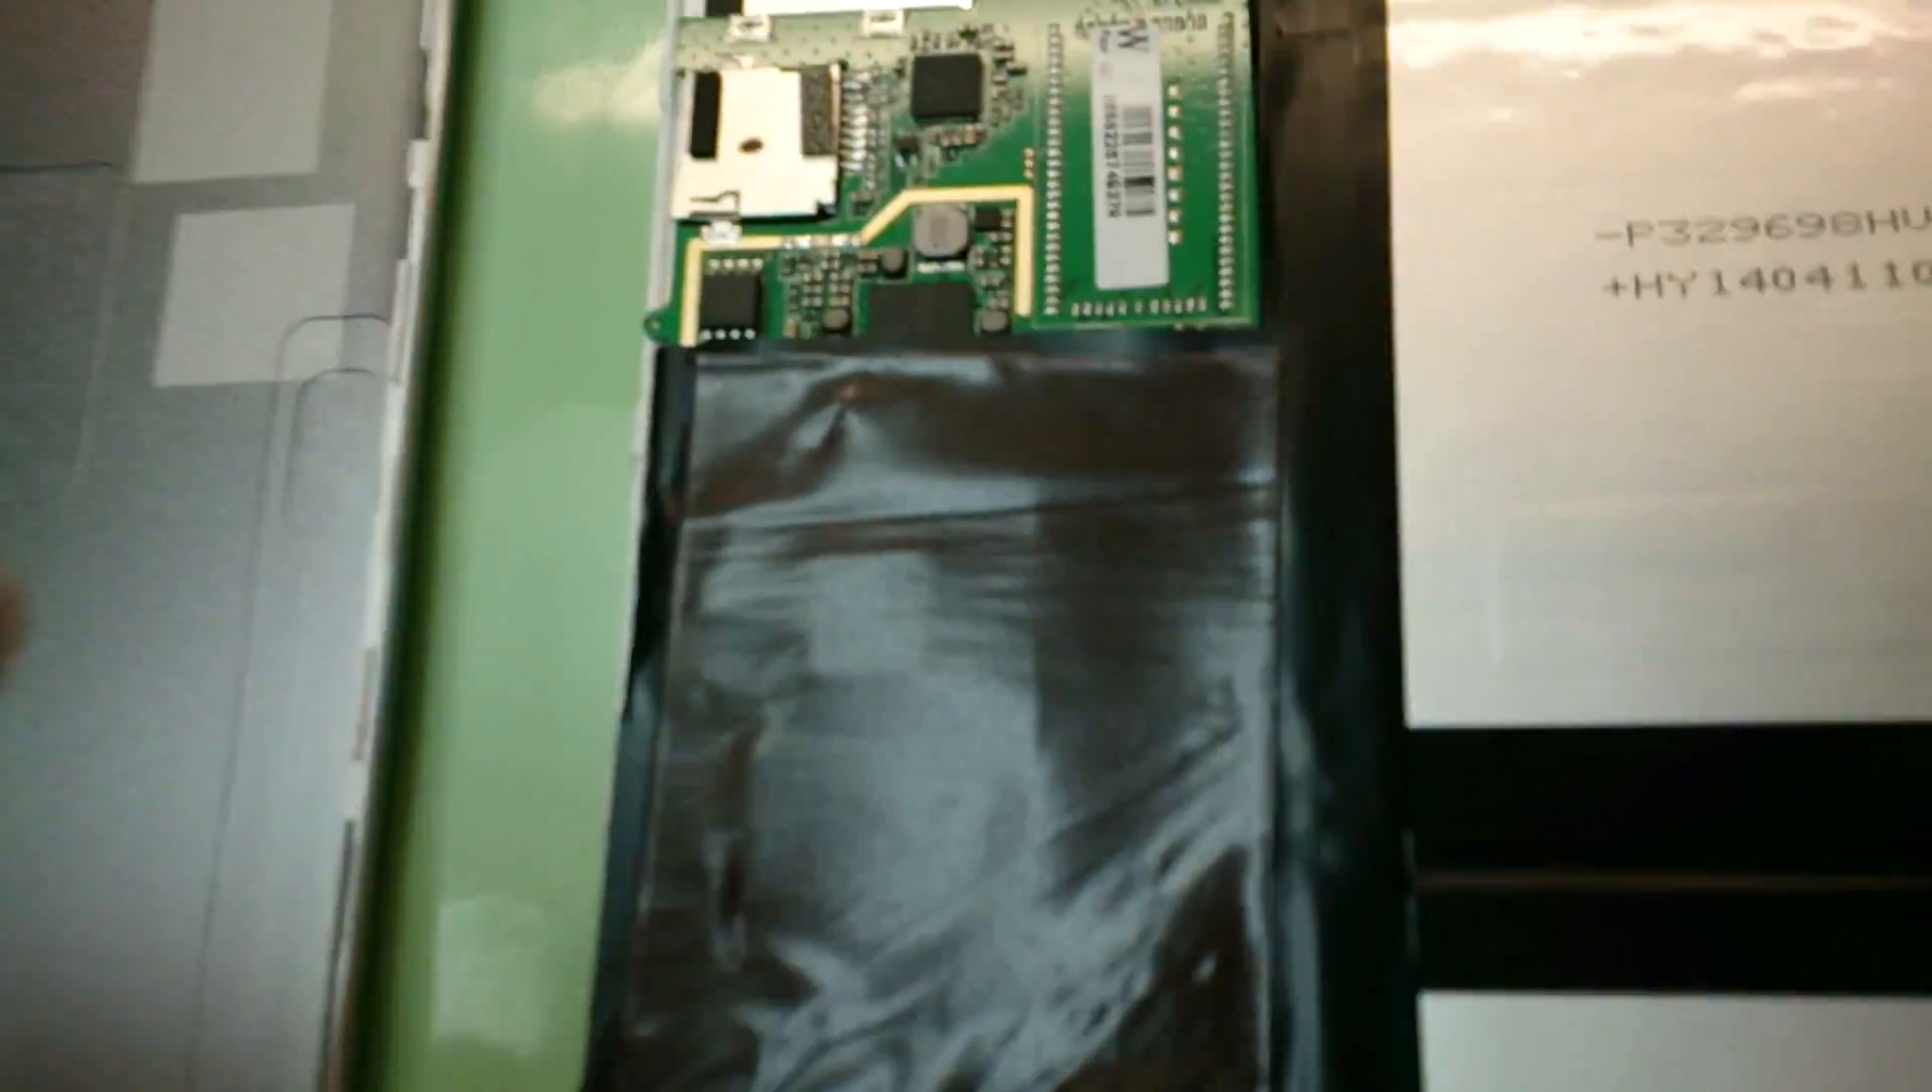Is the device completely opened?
Yes.